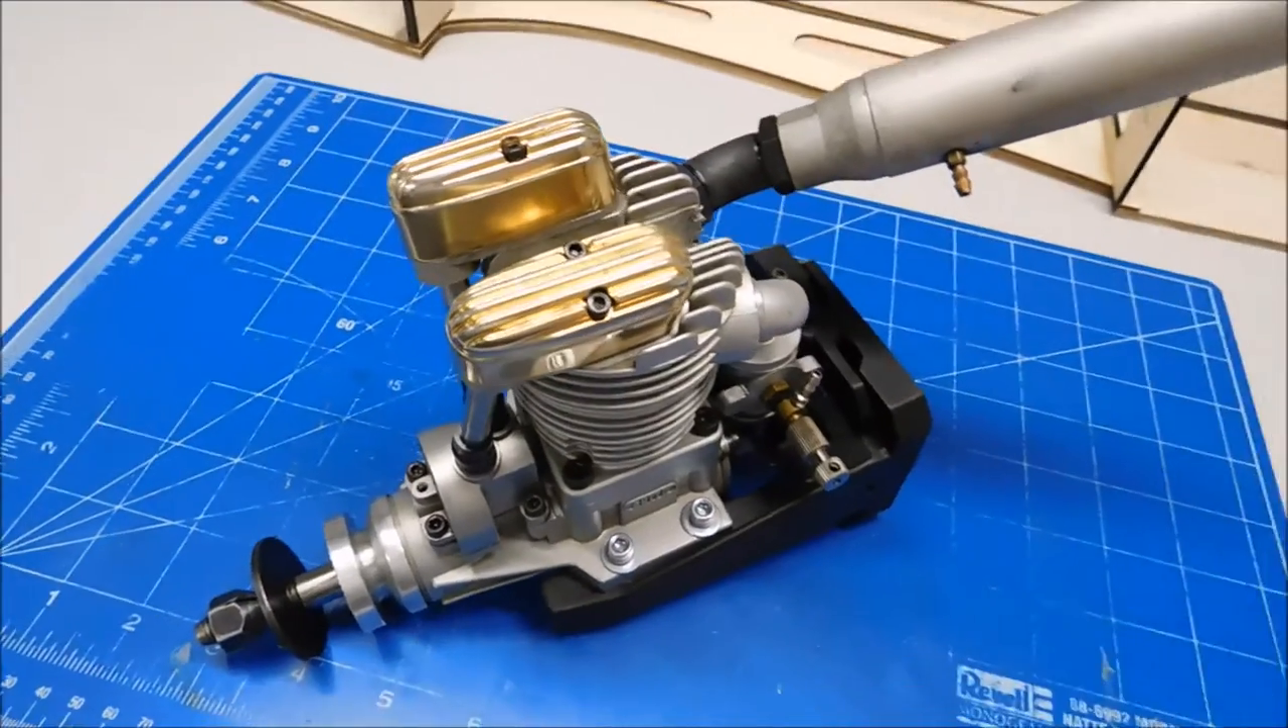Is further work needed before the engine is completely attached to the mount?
No.